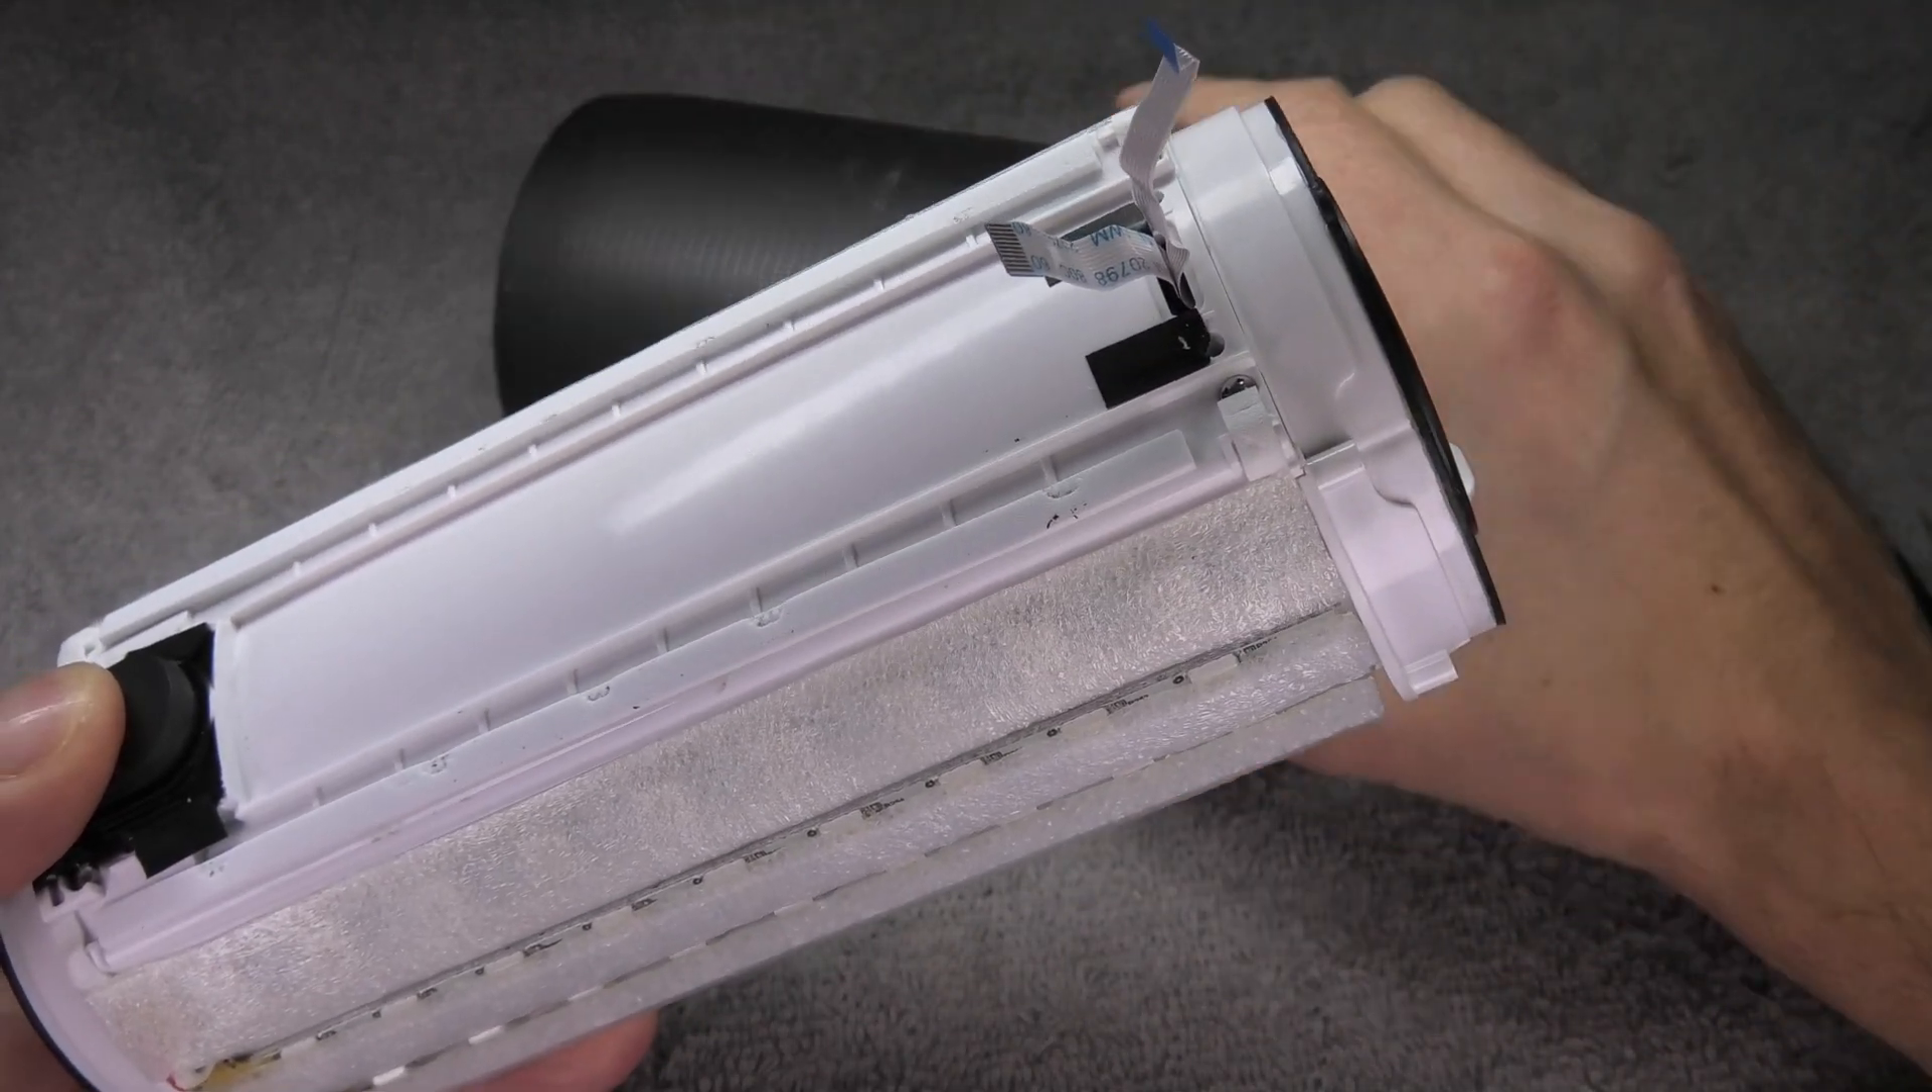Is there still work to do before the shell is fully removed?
No.